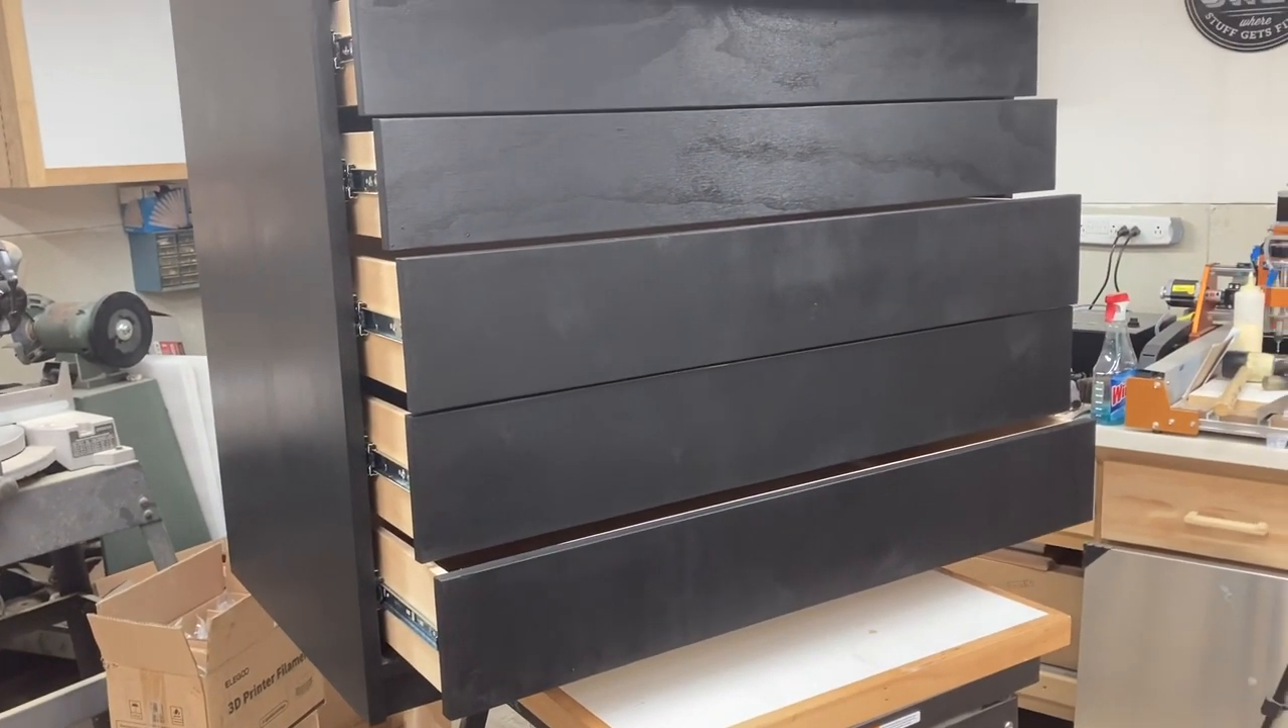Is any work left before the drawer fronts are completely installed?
No.